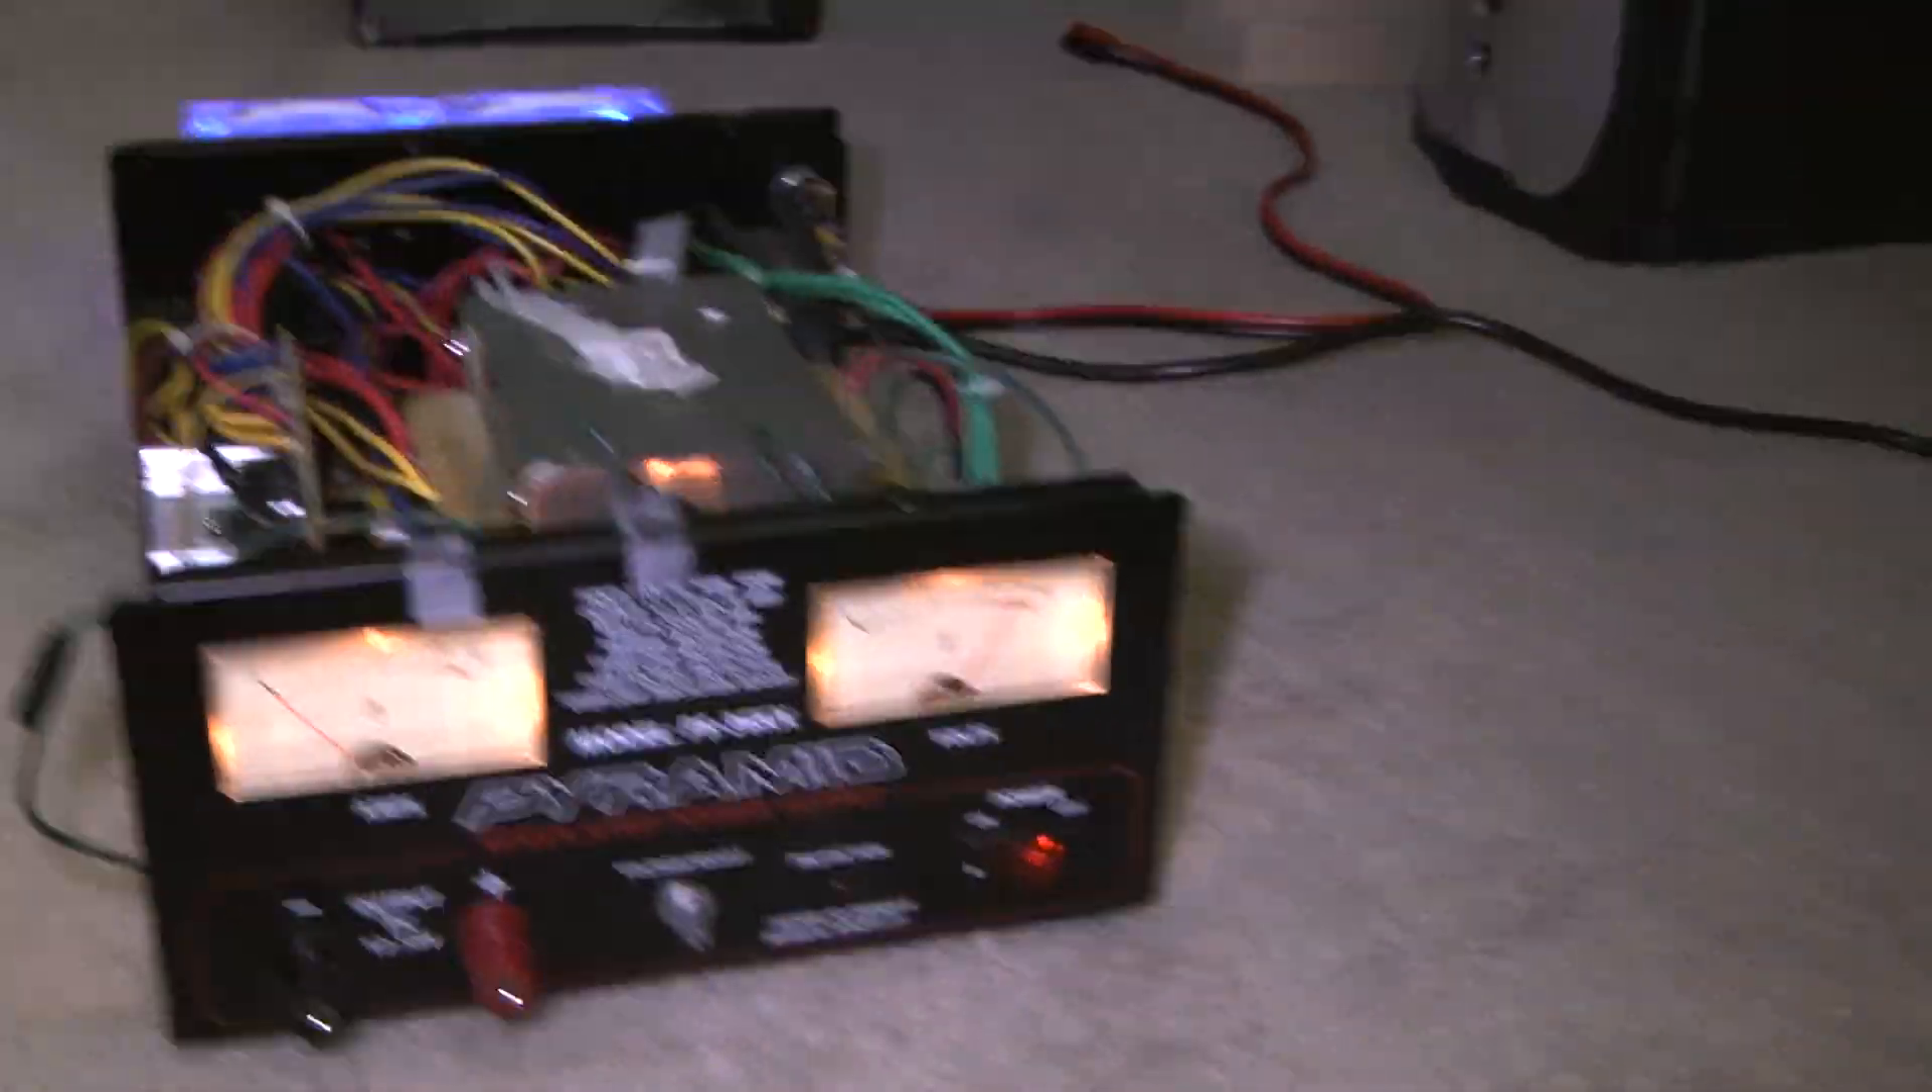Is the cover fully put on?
No.